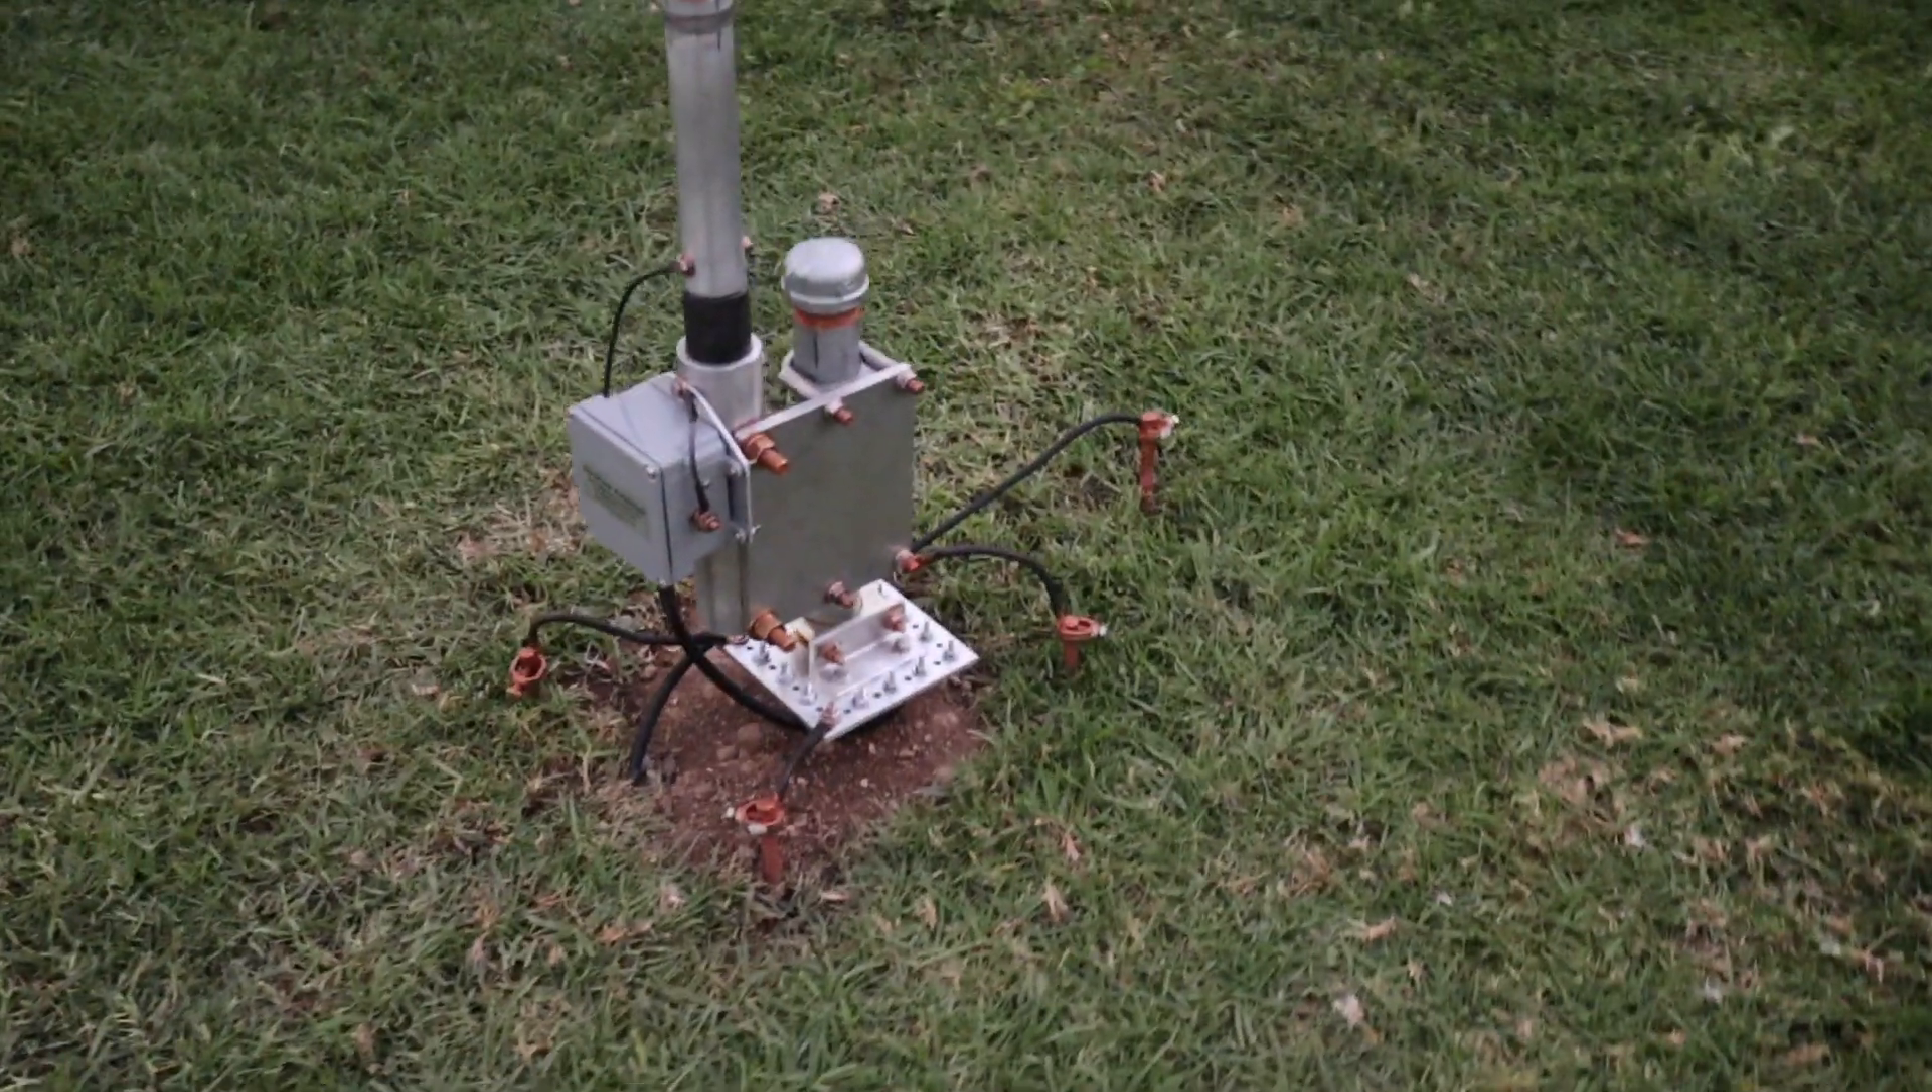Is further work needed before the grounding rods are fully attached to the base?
No.